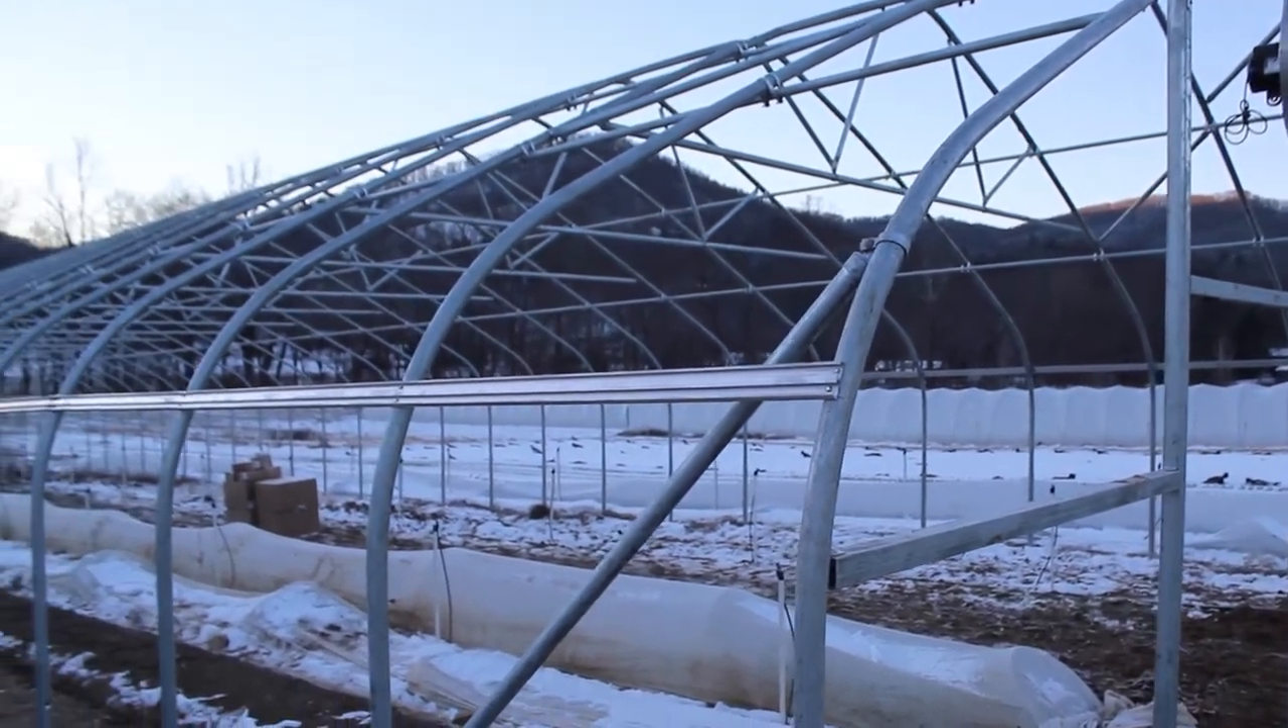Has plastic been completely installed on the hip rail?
No.